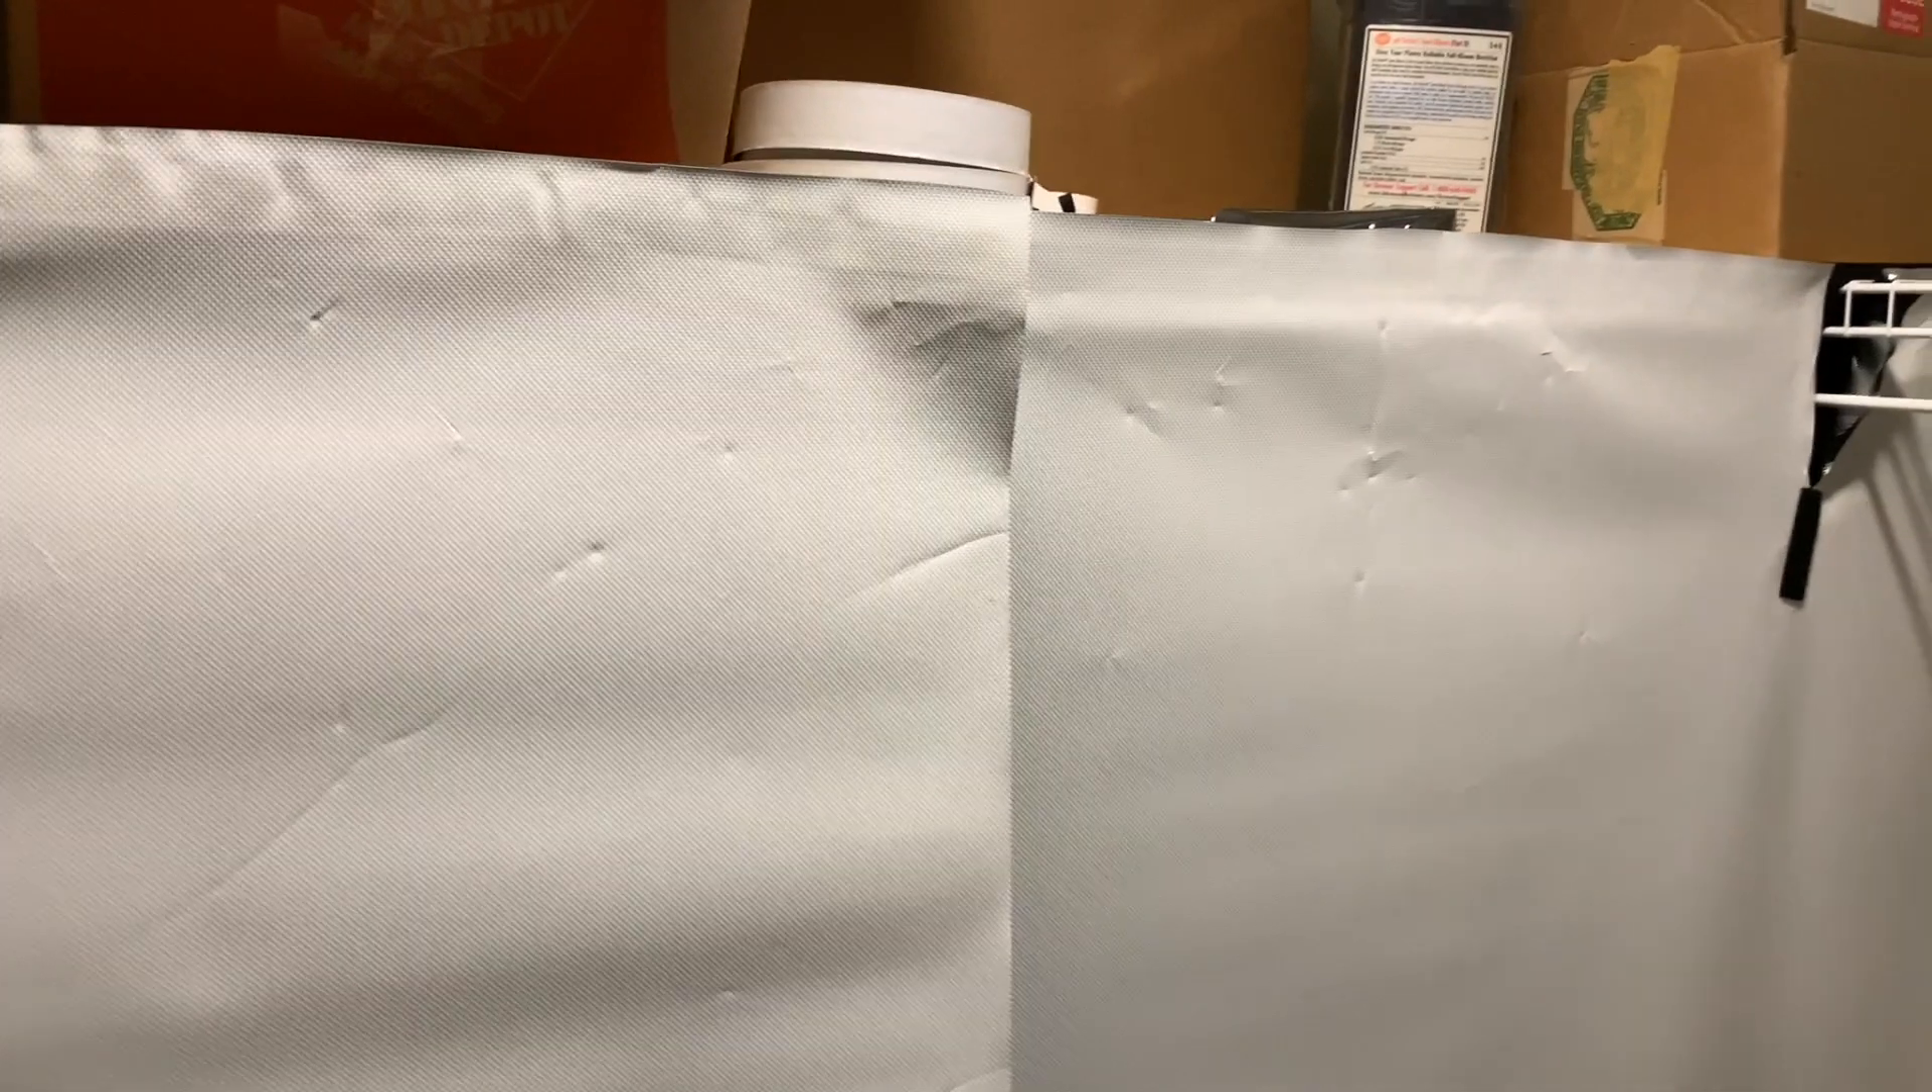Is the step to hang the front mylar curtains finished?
Yes.